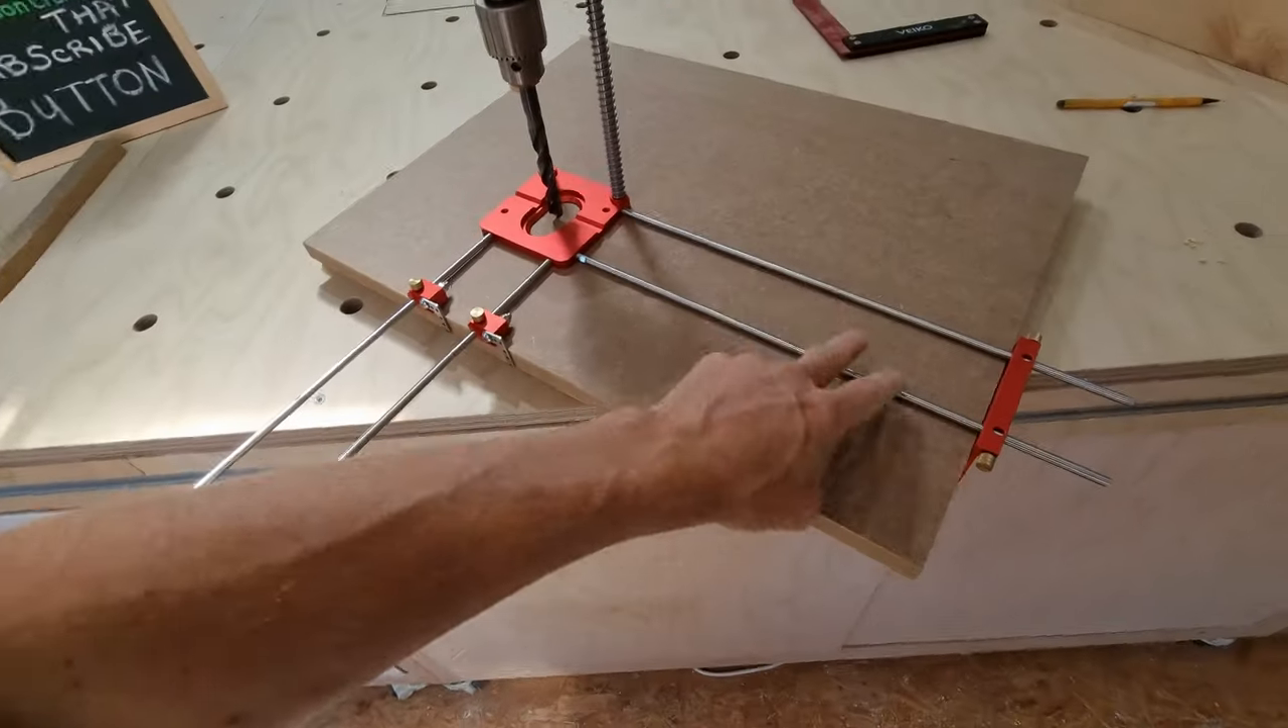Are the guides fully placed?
Yes.